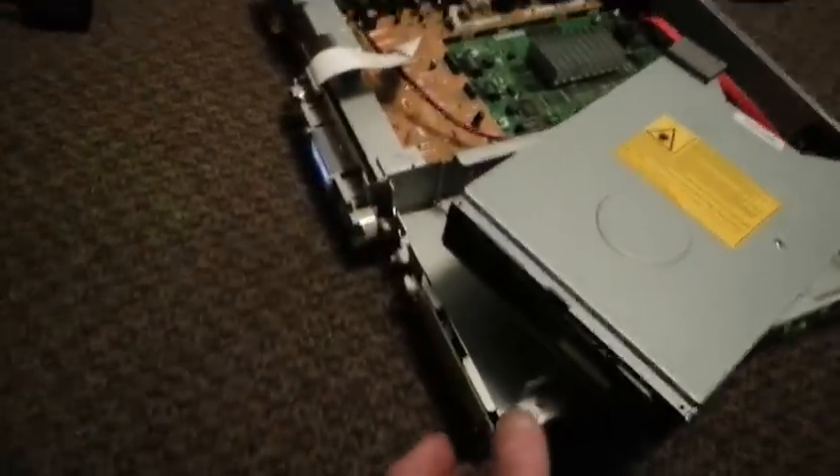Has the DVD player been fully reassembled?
No.